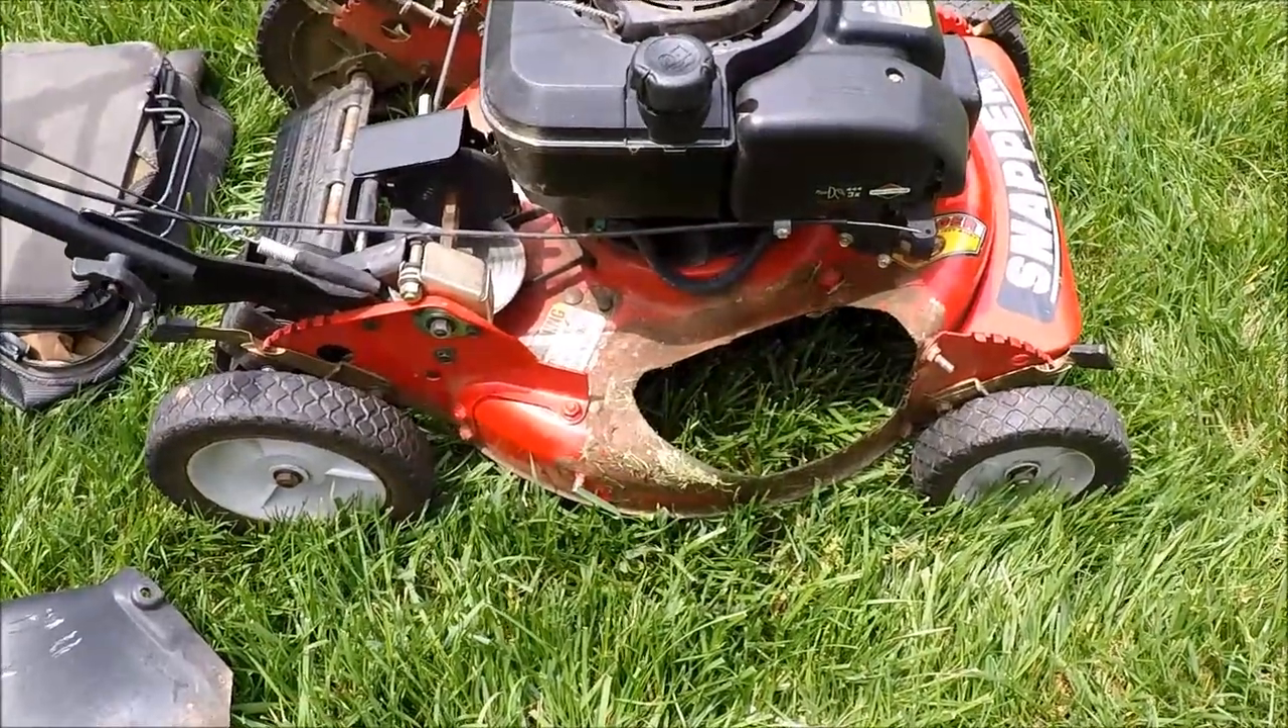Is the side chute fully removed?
Yes.